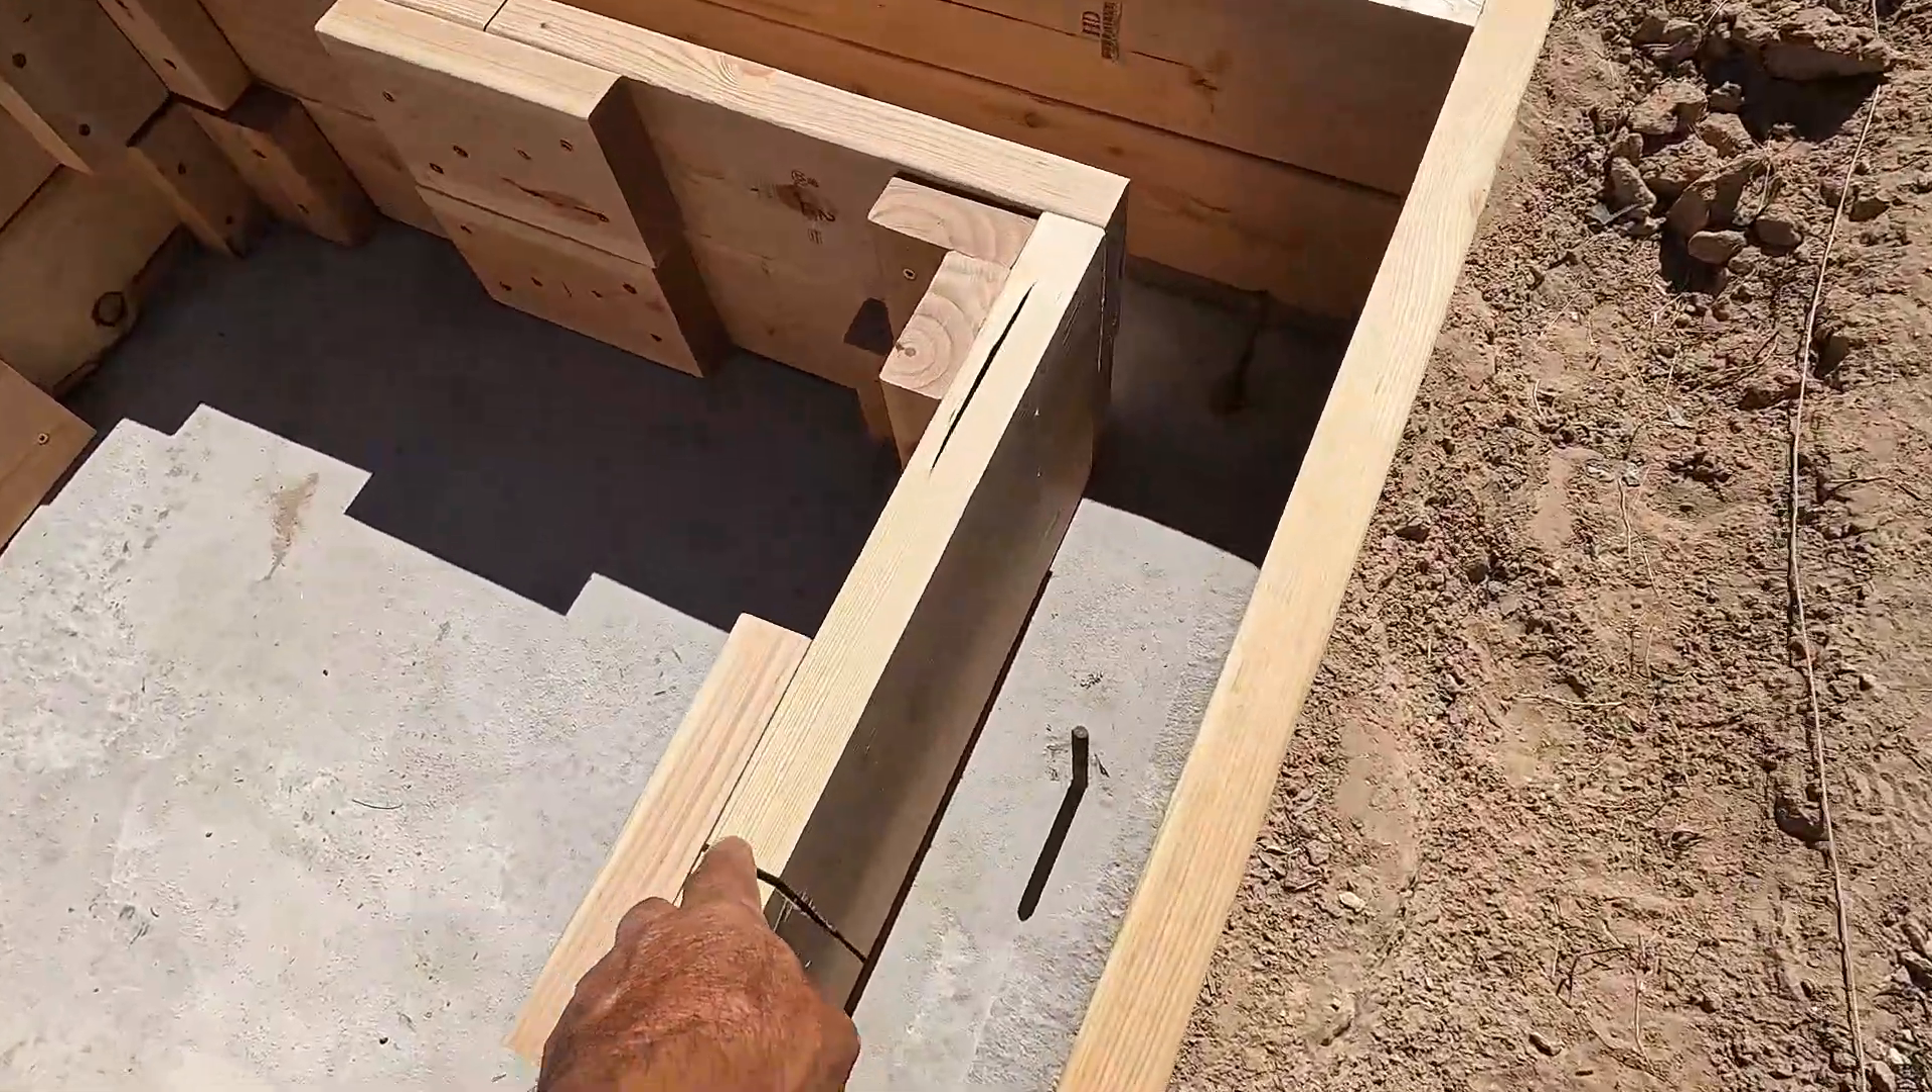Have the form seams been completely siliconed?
No.